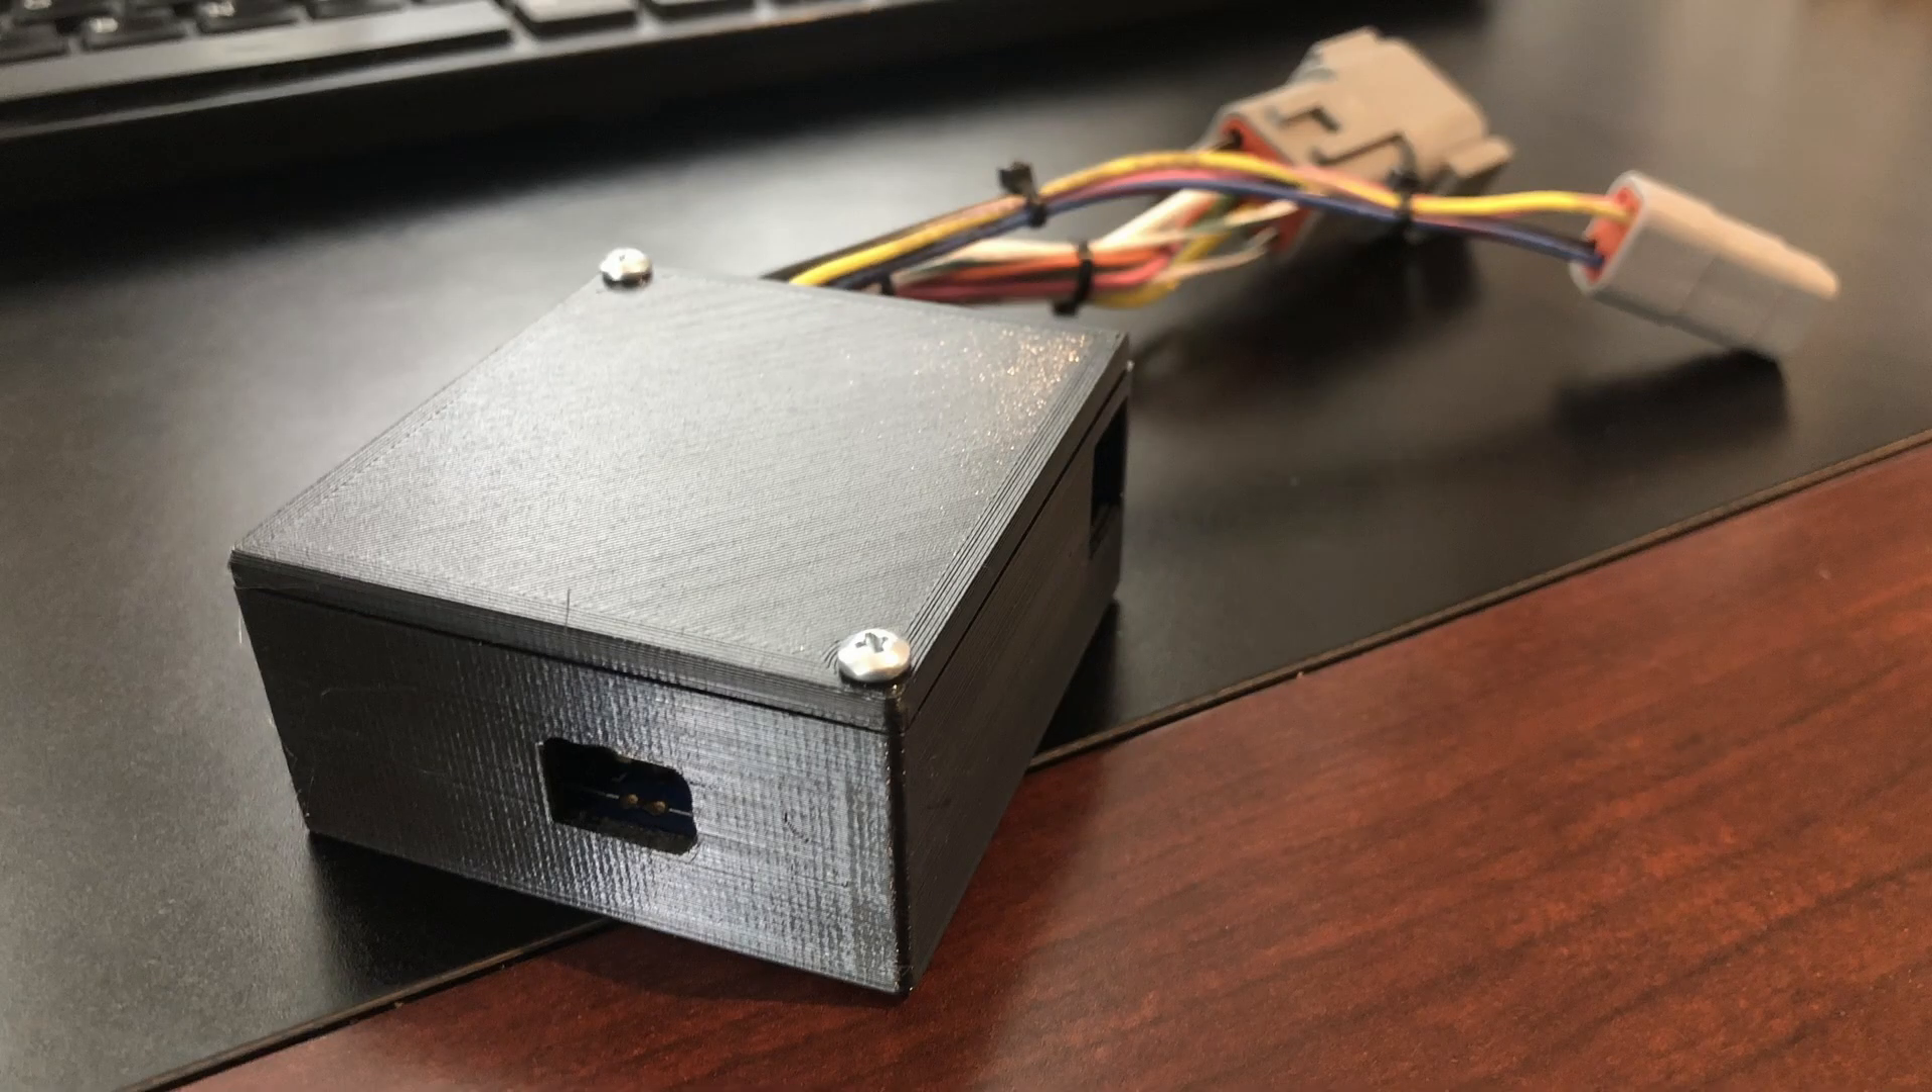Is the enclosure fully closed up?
Yes.